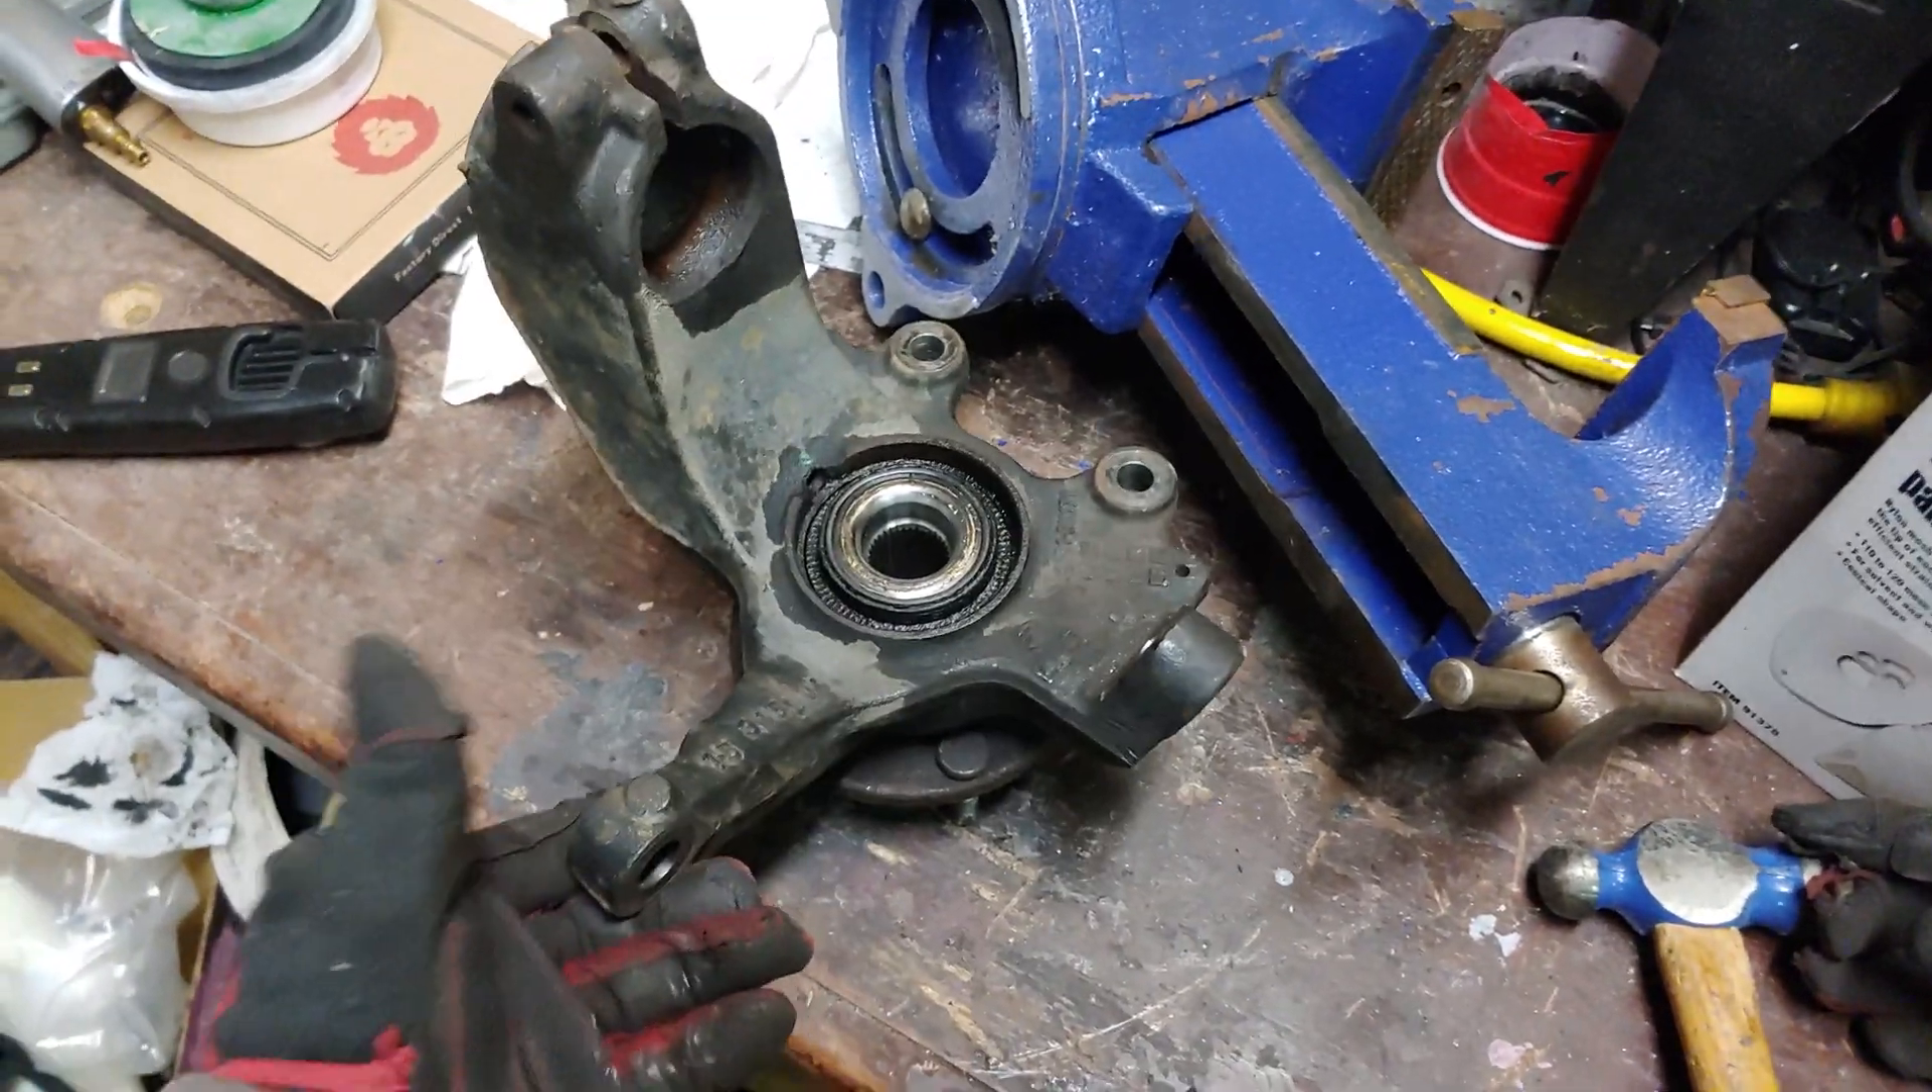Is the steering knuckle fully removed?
Yes.